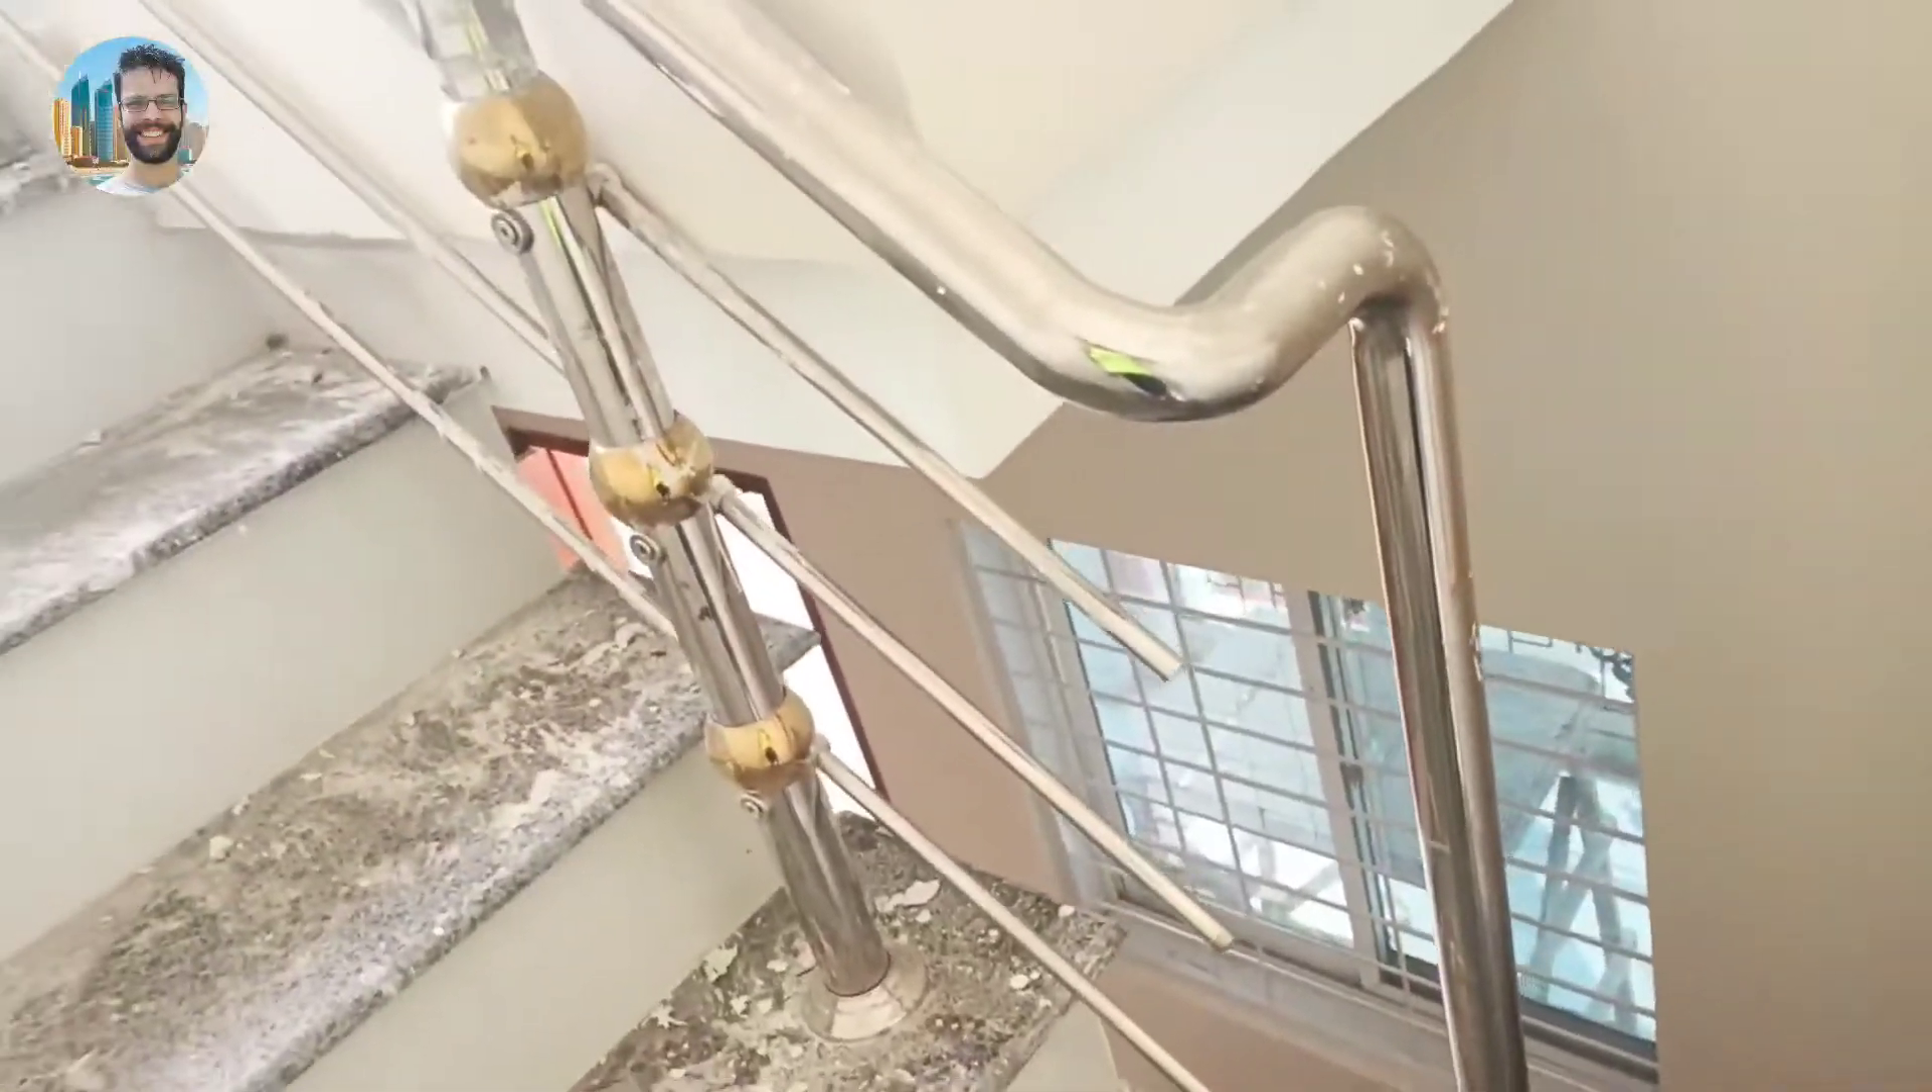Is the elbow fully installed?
Yes.